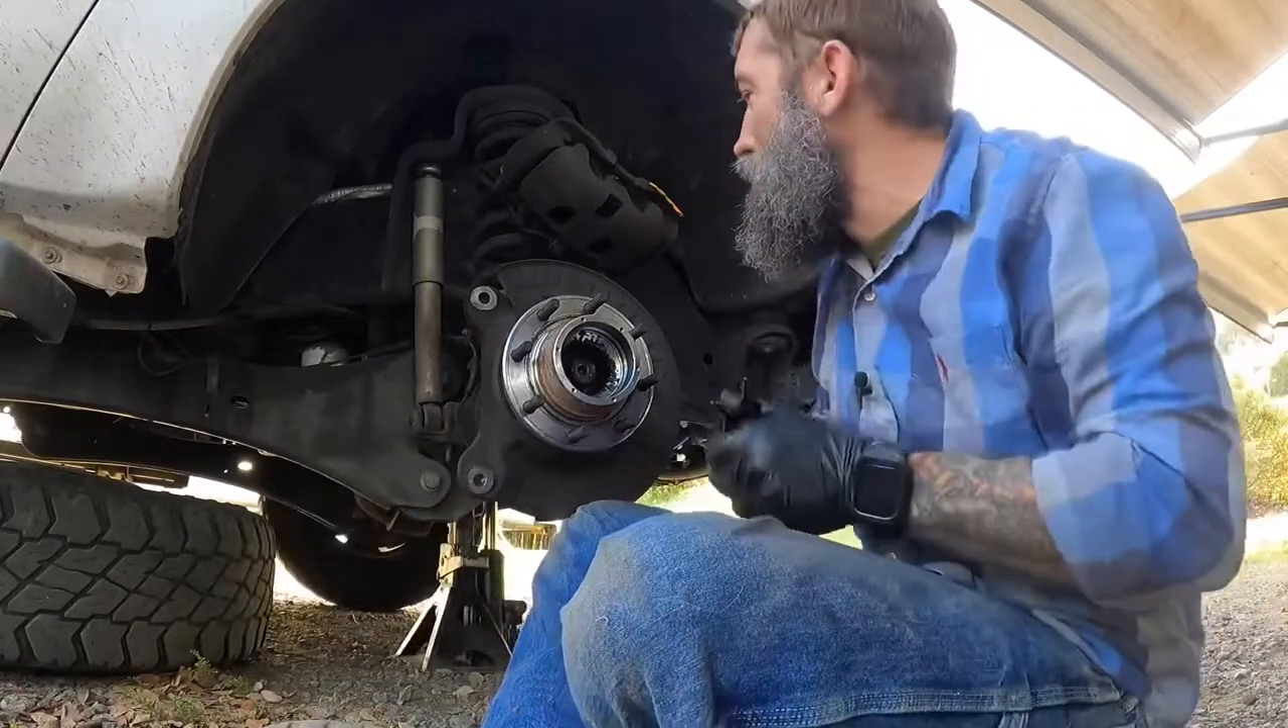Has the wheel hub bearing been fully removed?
No.